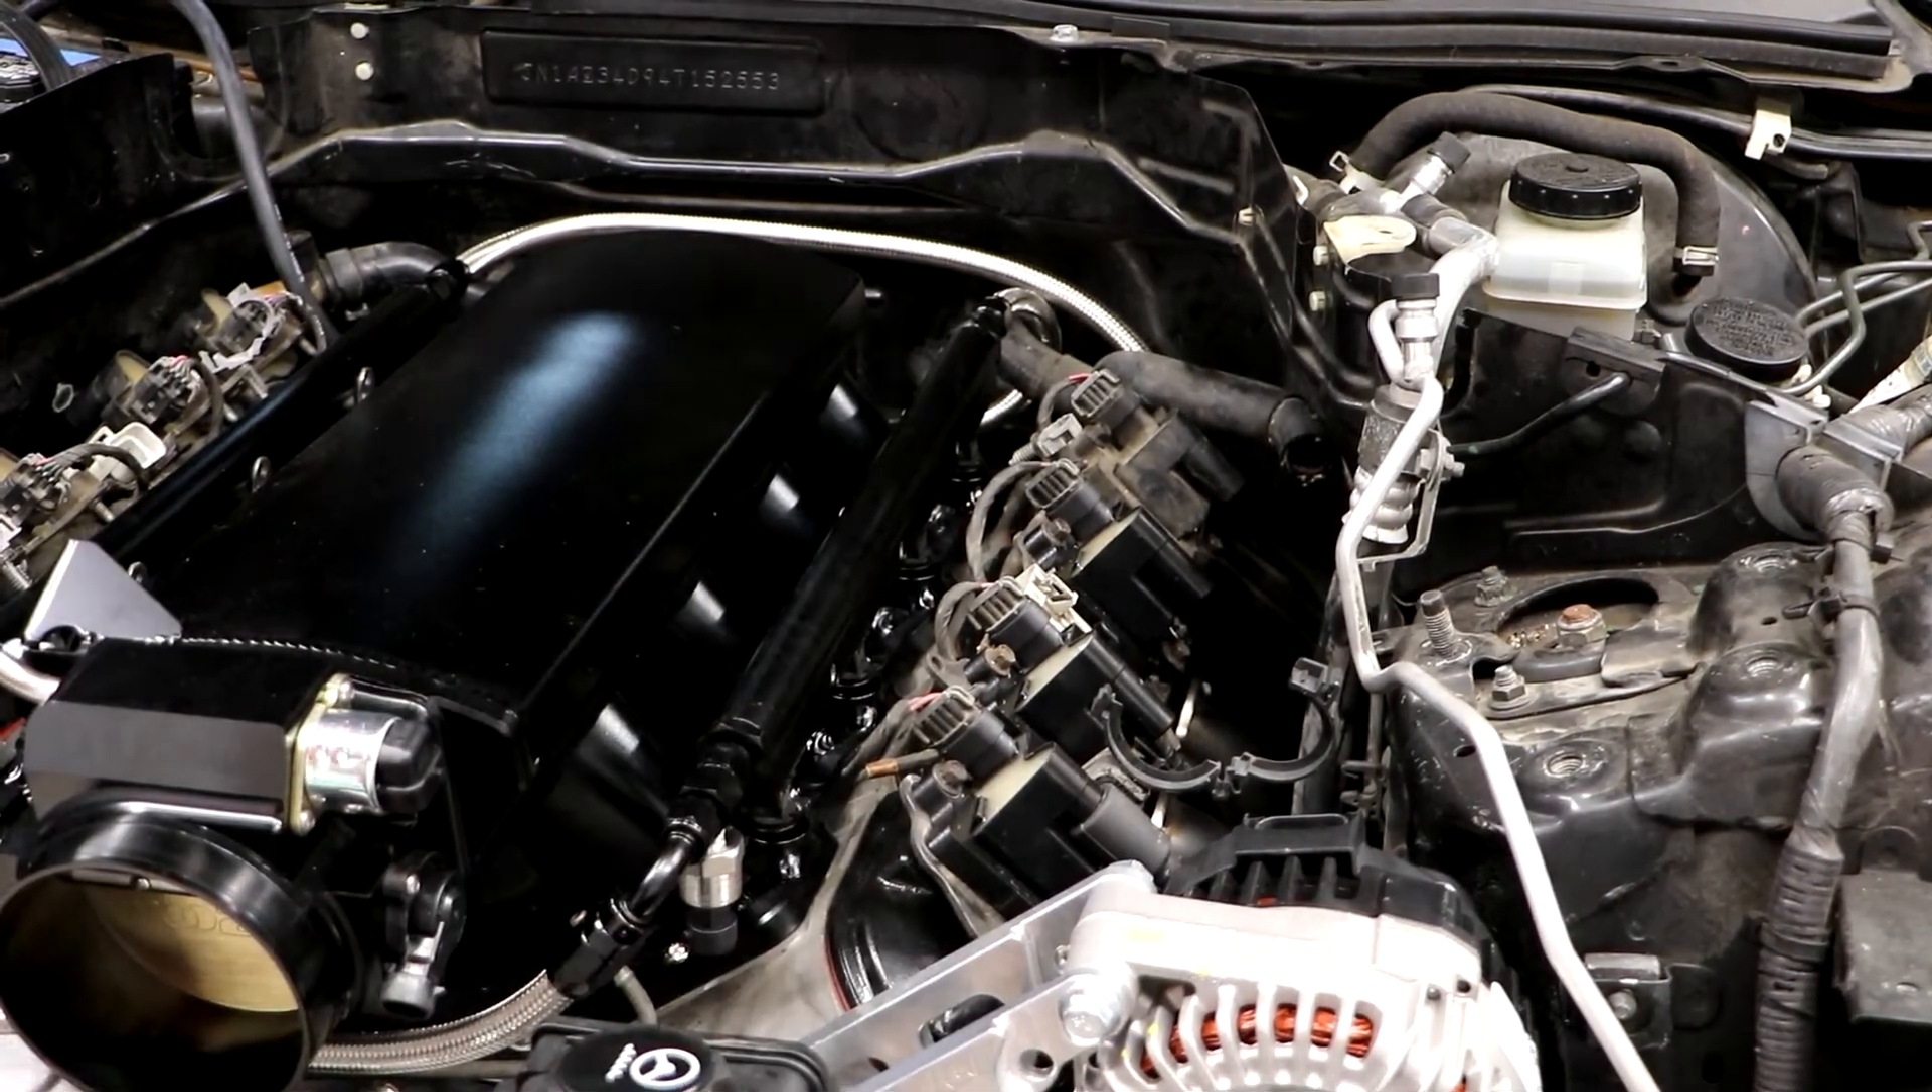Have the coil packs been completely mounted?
Yes.